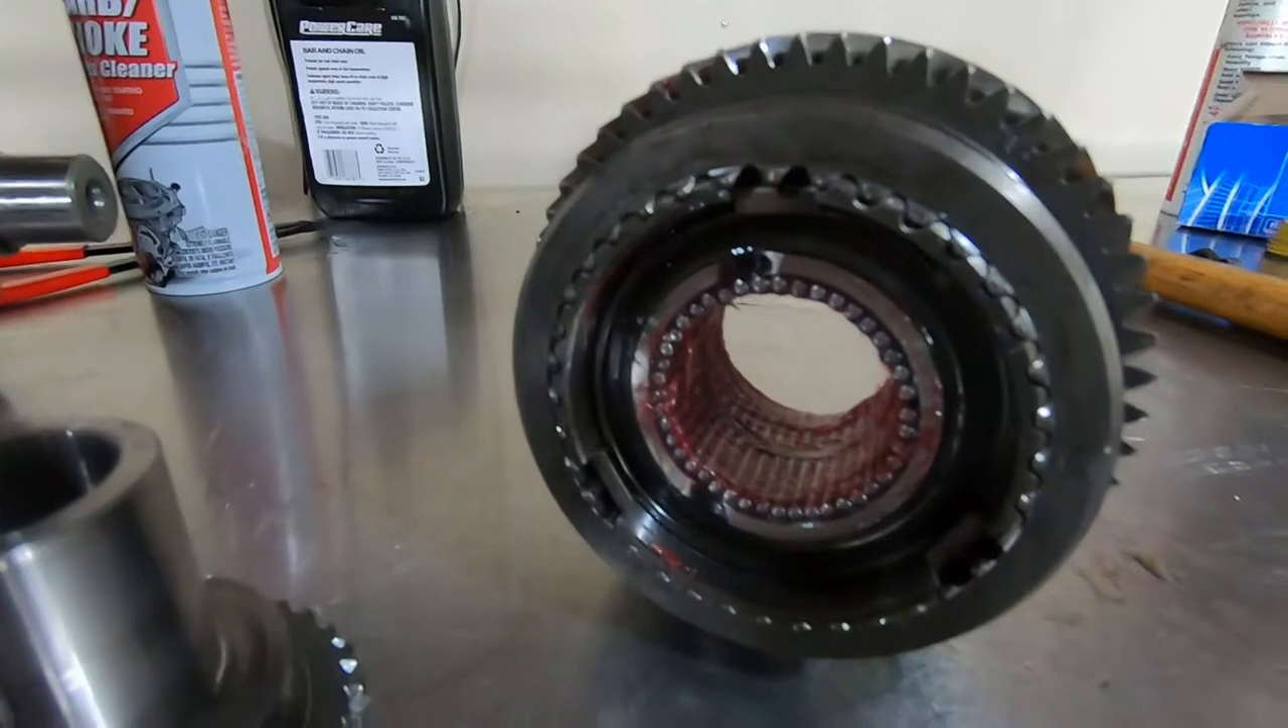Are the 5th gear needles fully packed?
Yes.